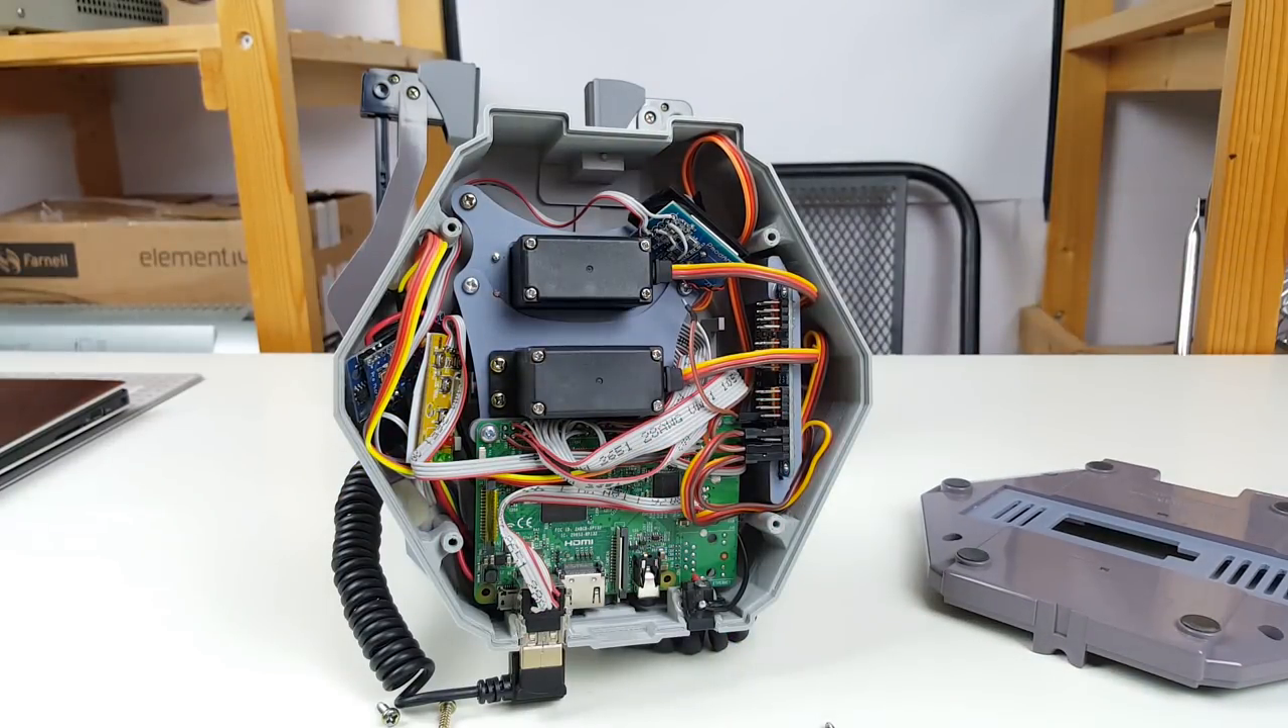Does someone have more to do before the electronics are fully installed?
No.